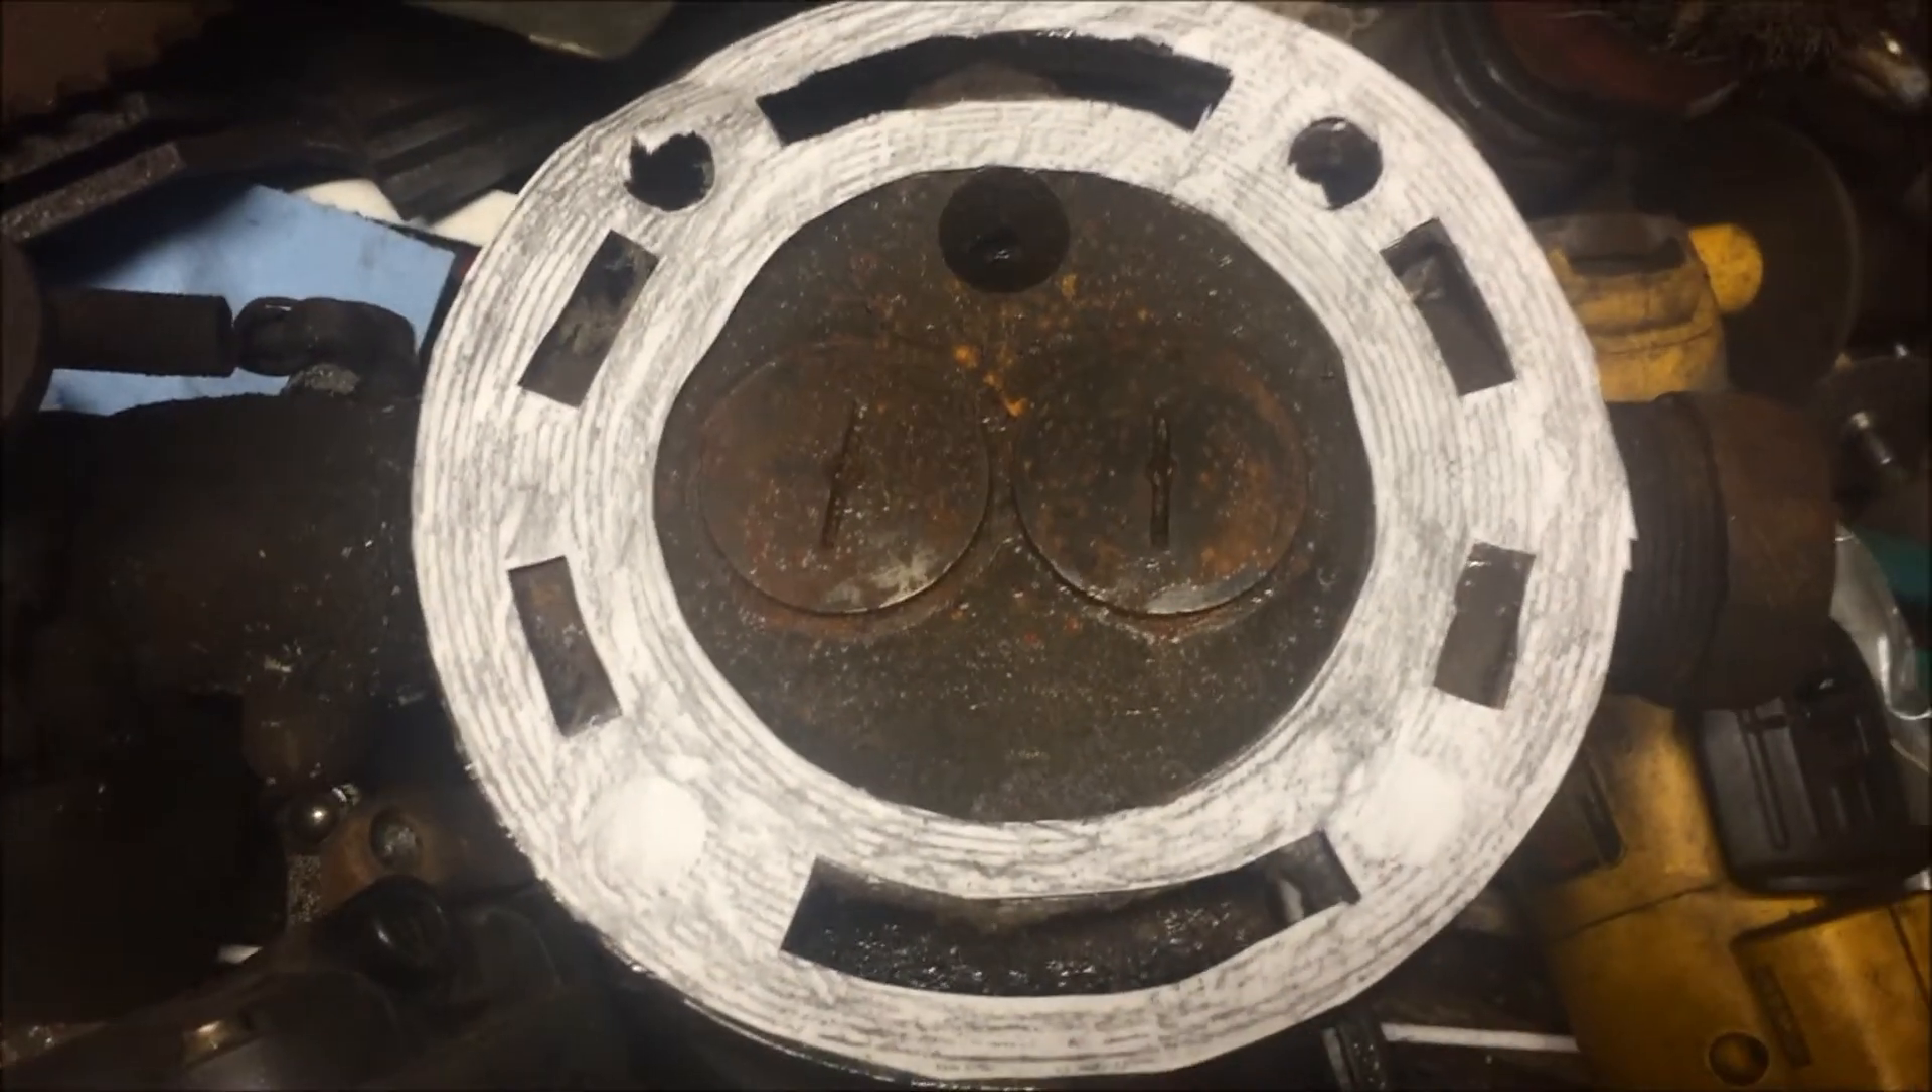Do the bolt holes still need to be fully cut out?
Yes.